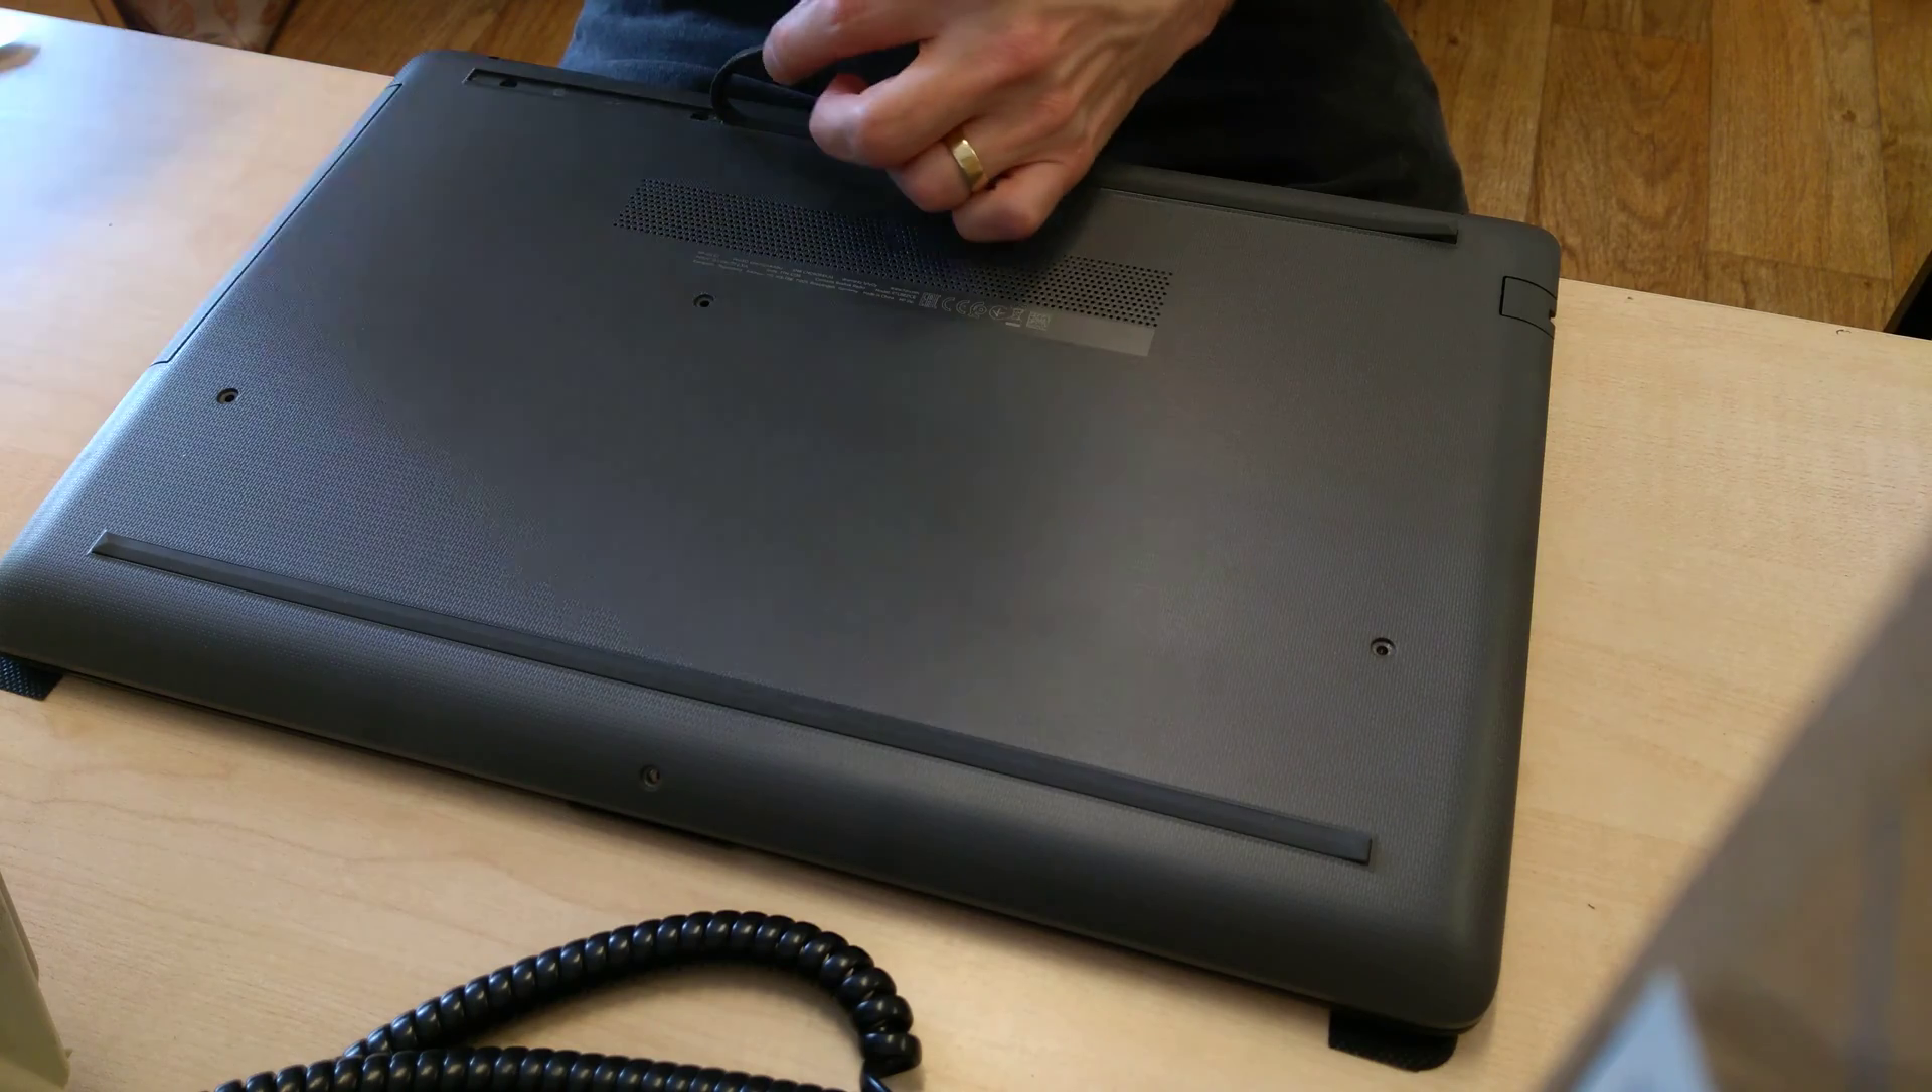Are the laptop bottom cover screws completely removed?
No.